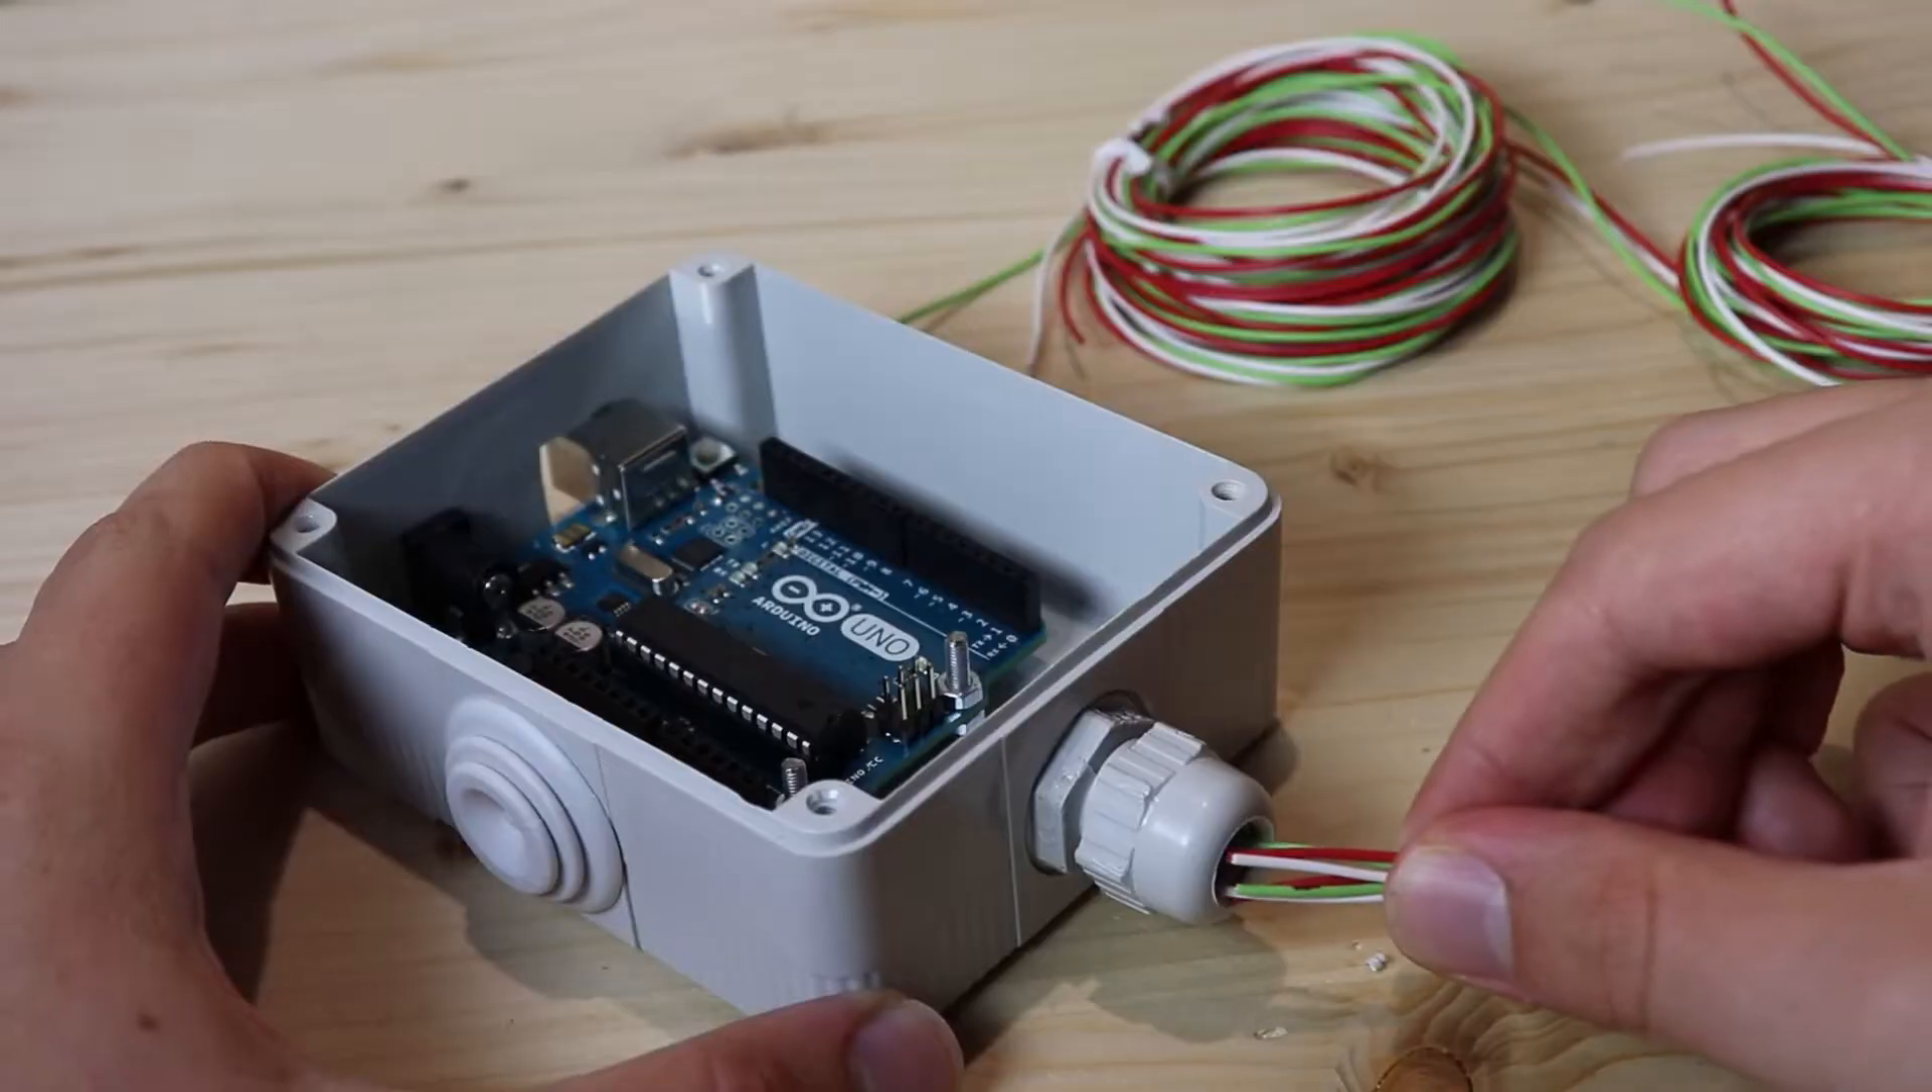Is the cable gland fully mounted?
Yes.